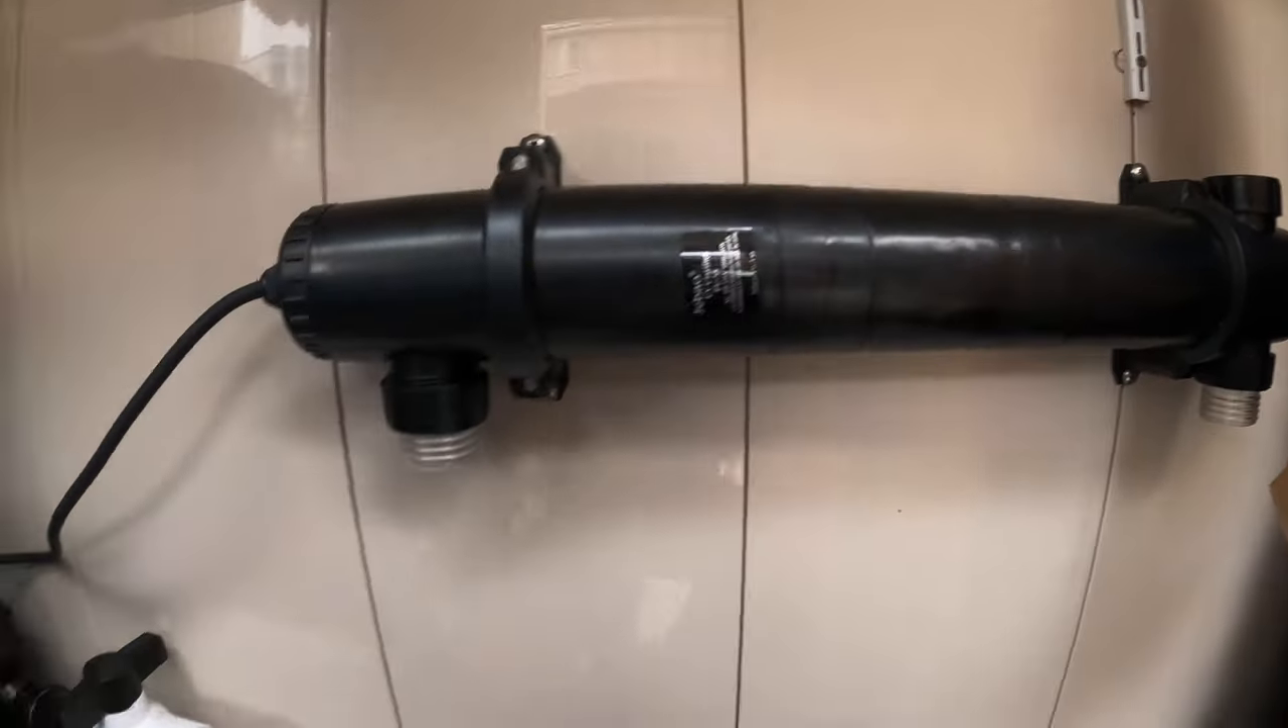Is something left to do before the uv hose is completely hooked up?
Yes.